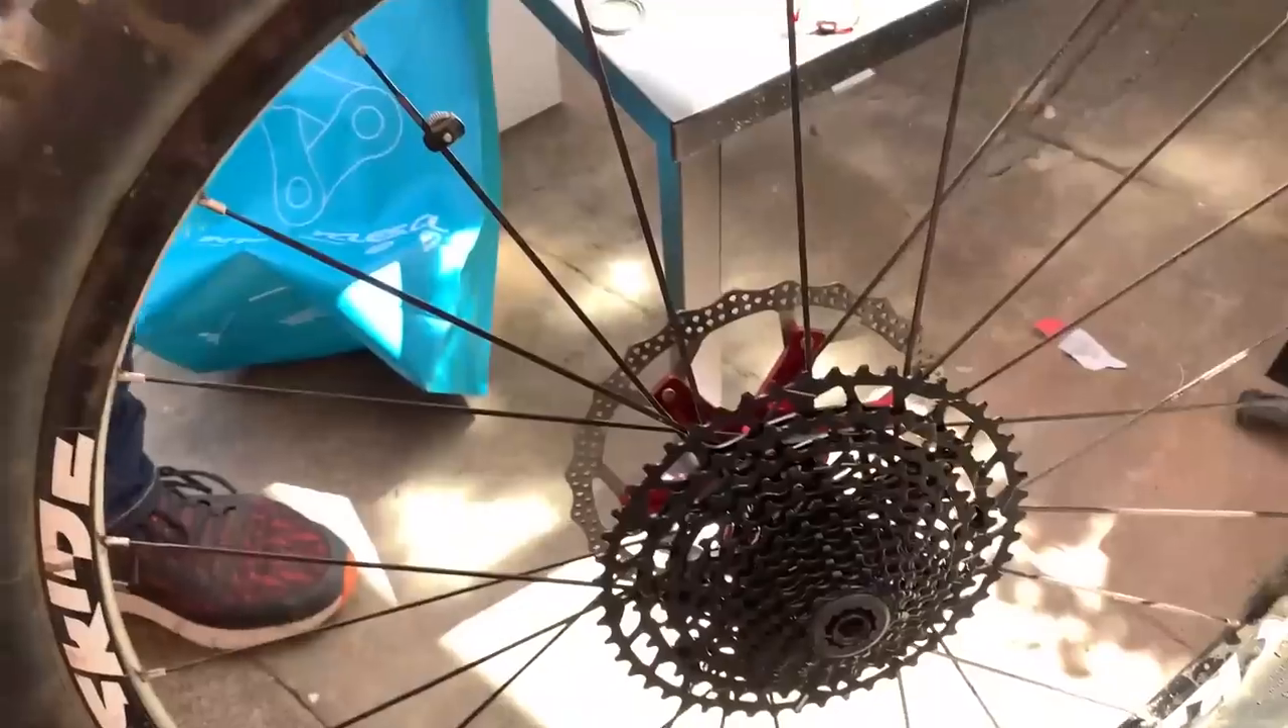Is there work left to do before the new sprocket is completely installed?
No.